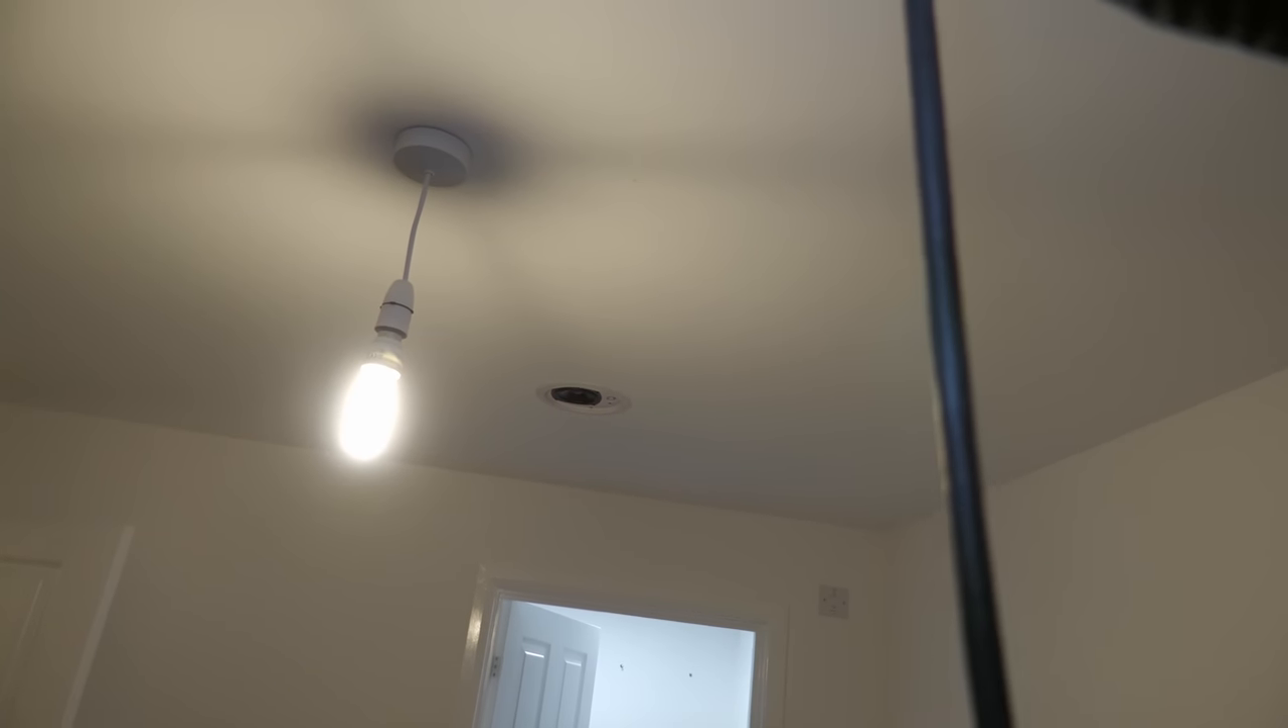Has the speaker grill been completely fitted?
No.